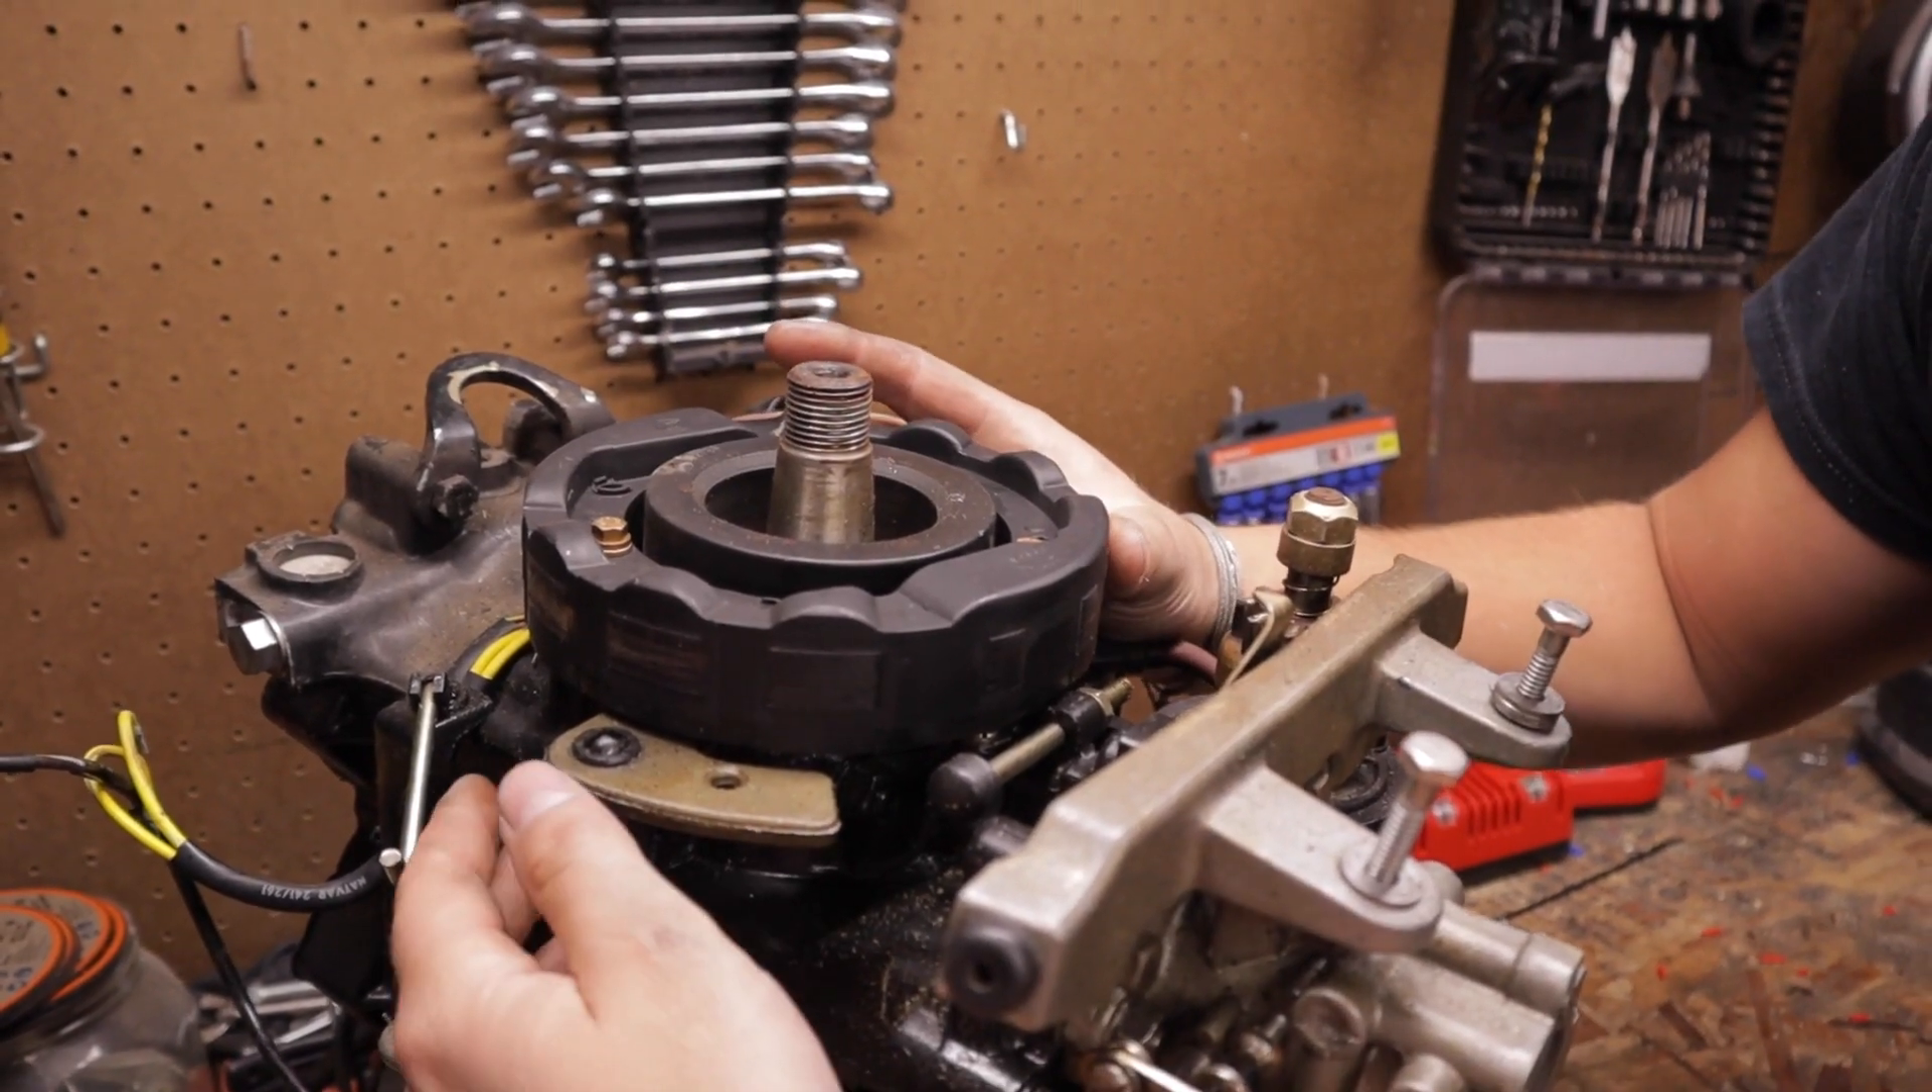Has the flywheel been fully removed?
Yes.